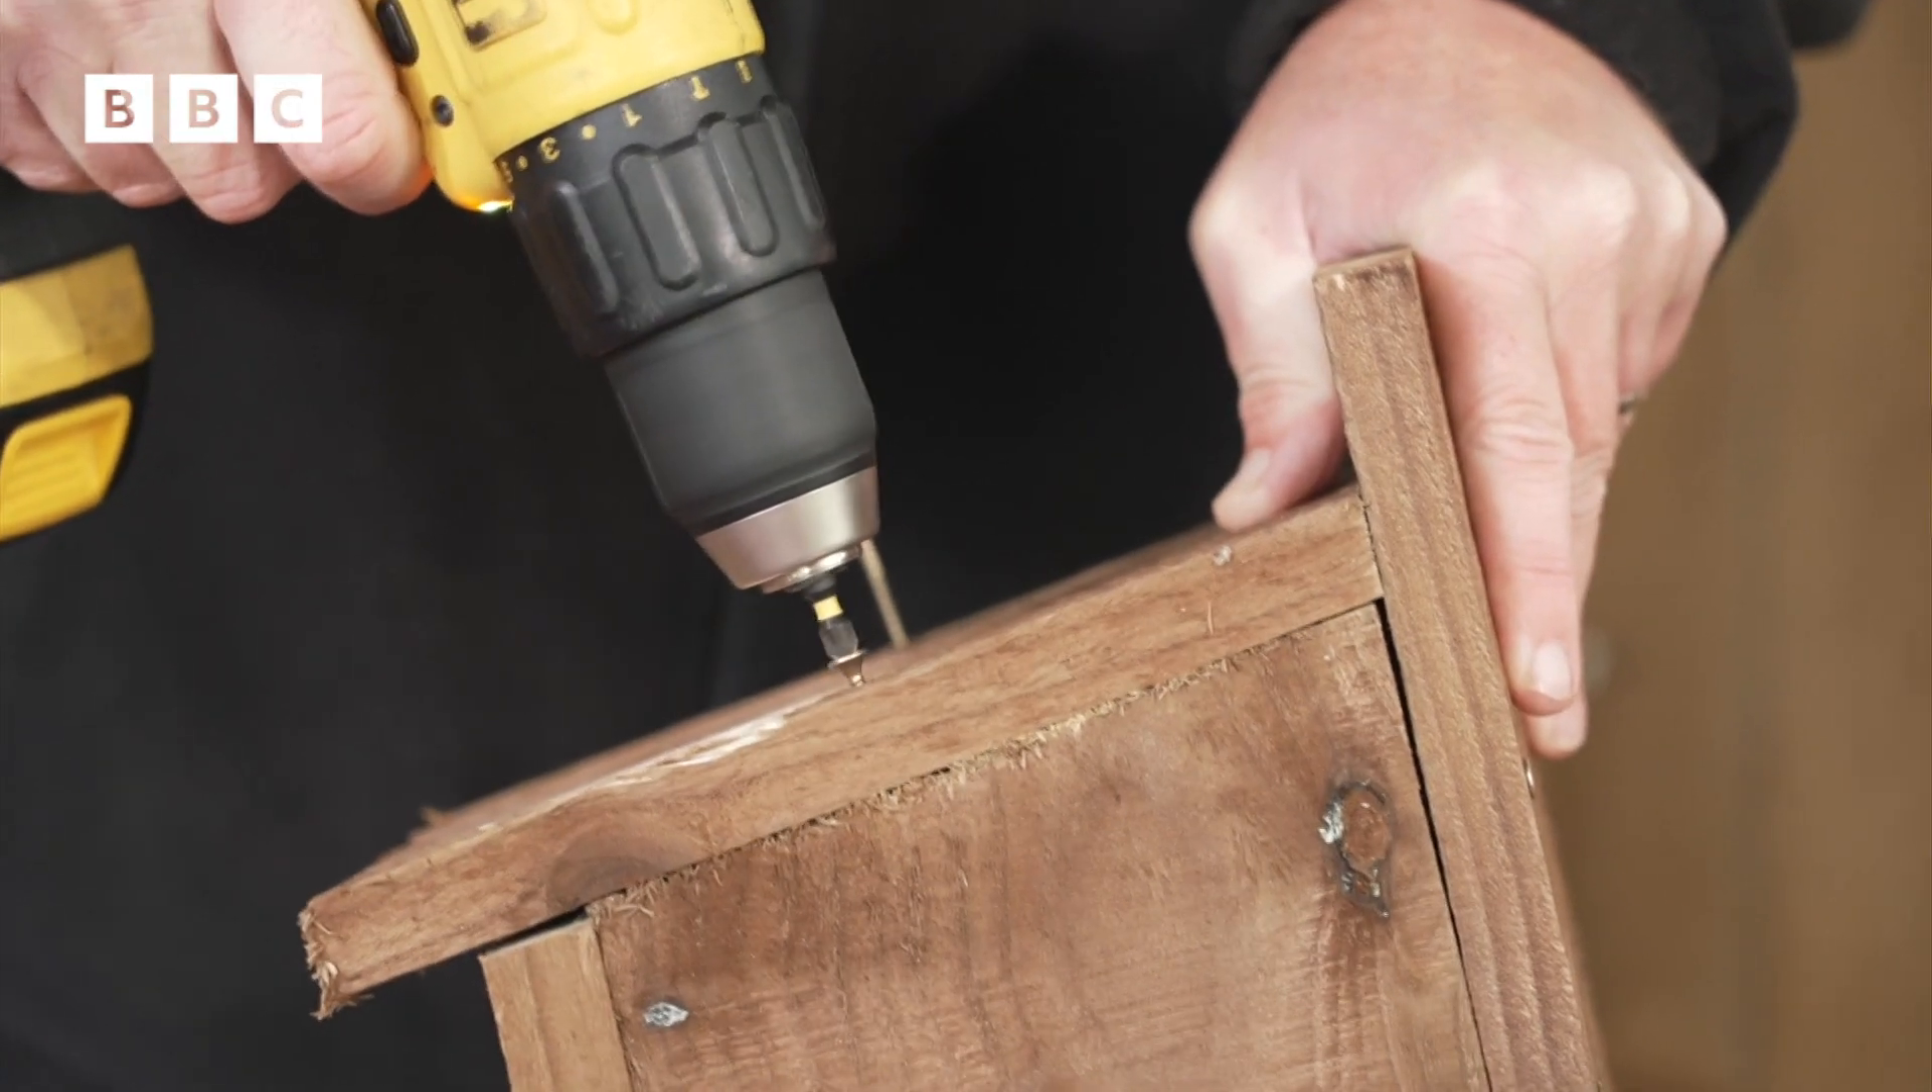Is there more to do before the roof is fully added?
Yes.